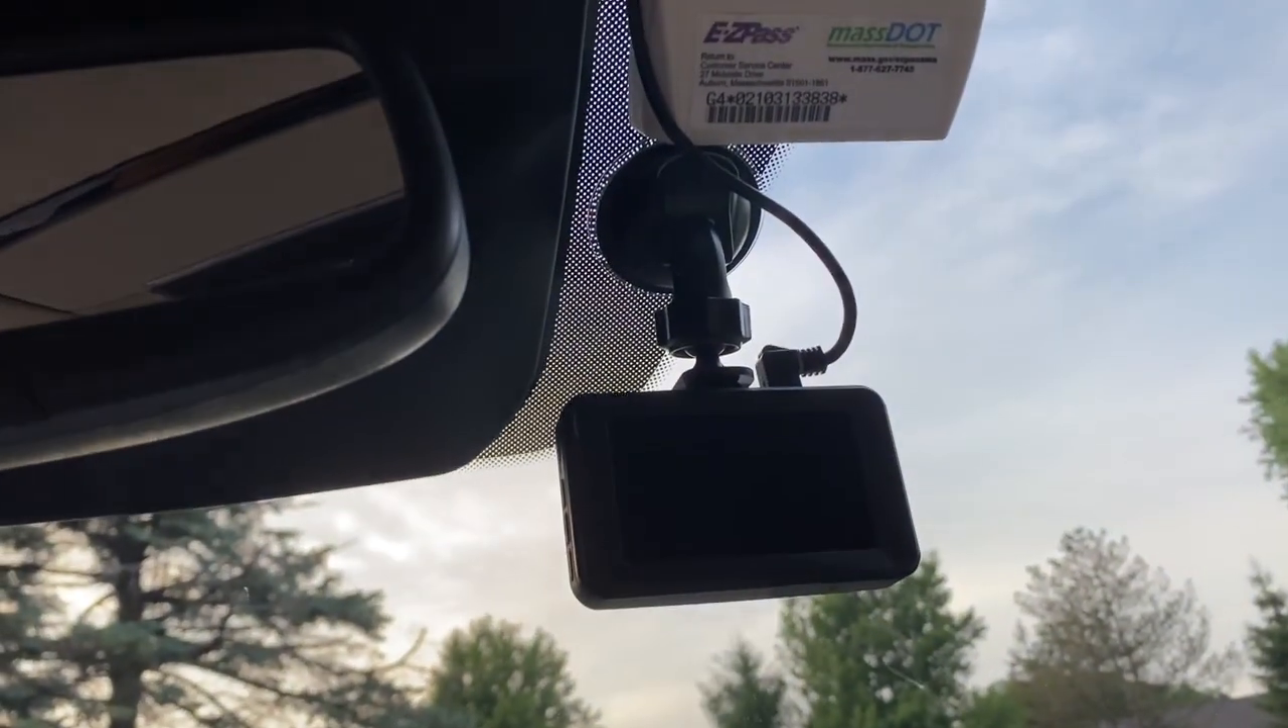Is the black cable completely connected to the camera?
Yes.